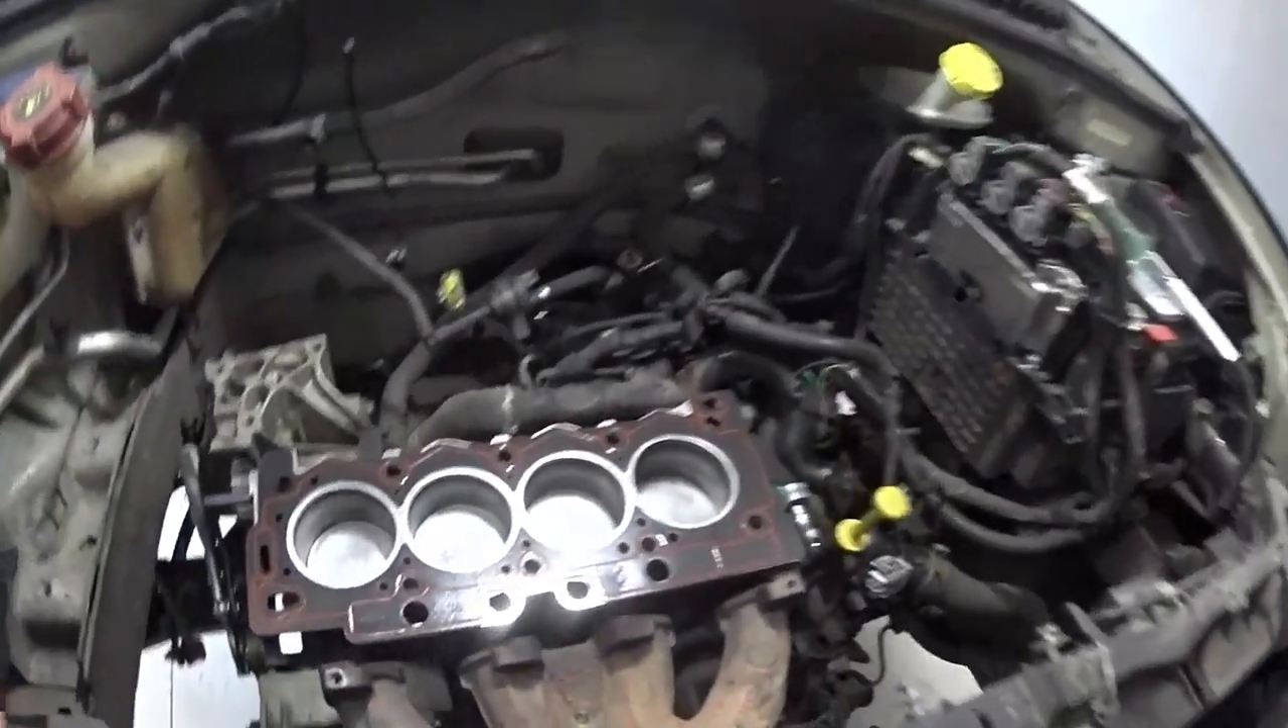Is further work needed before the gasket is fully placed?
No.